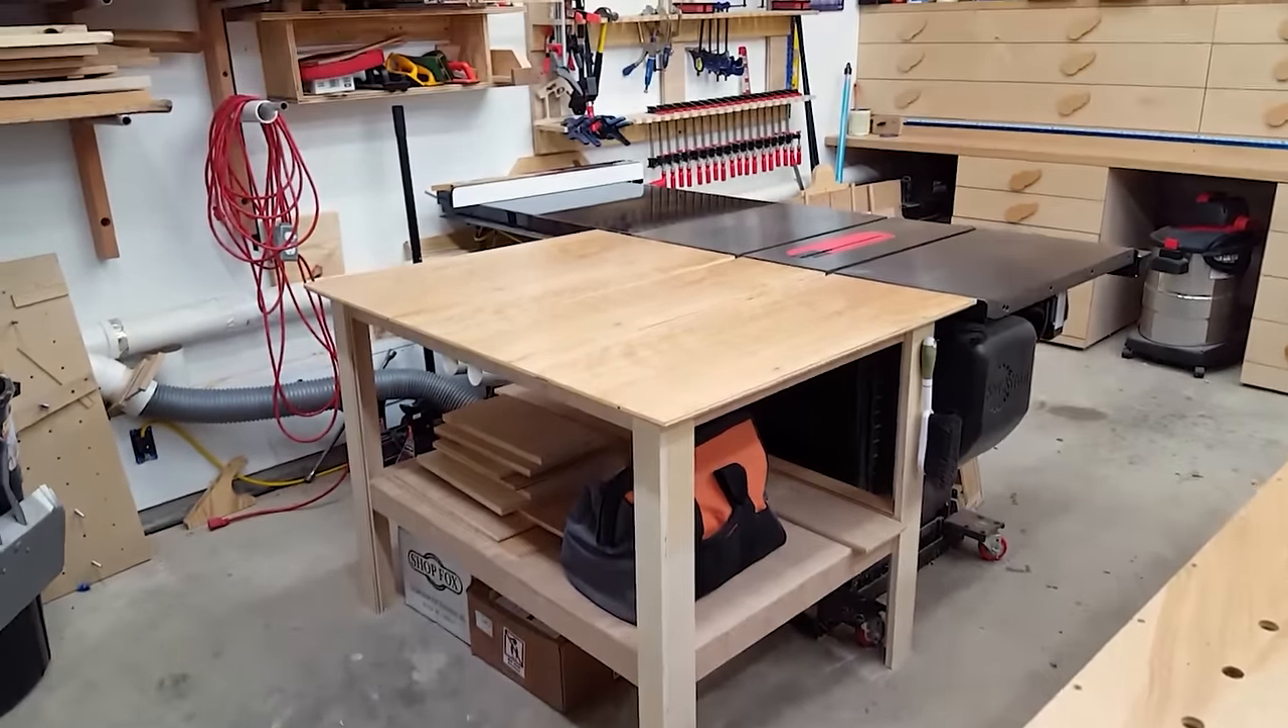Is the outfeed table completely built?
Yes.